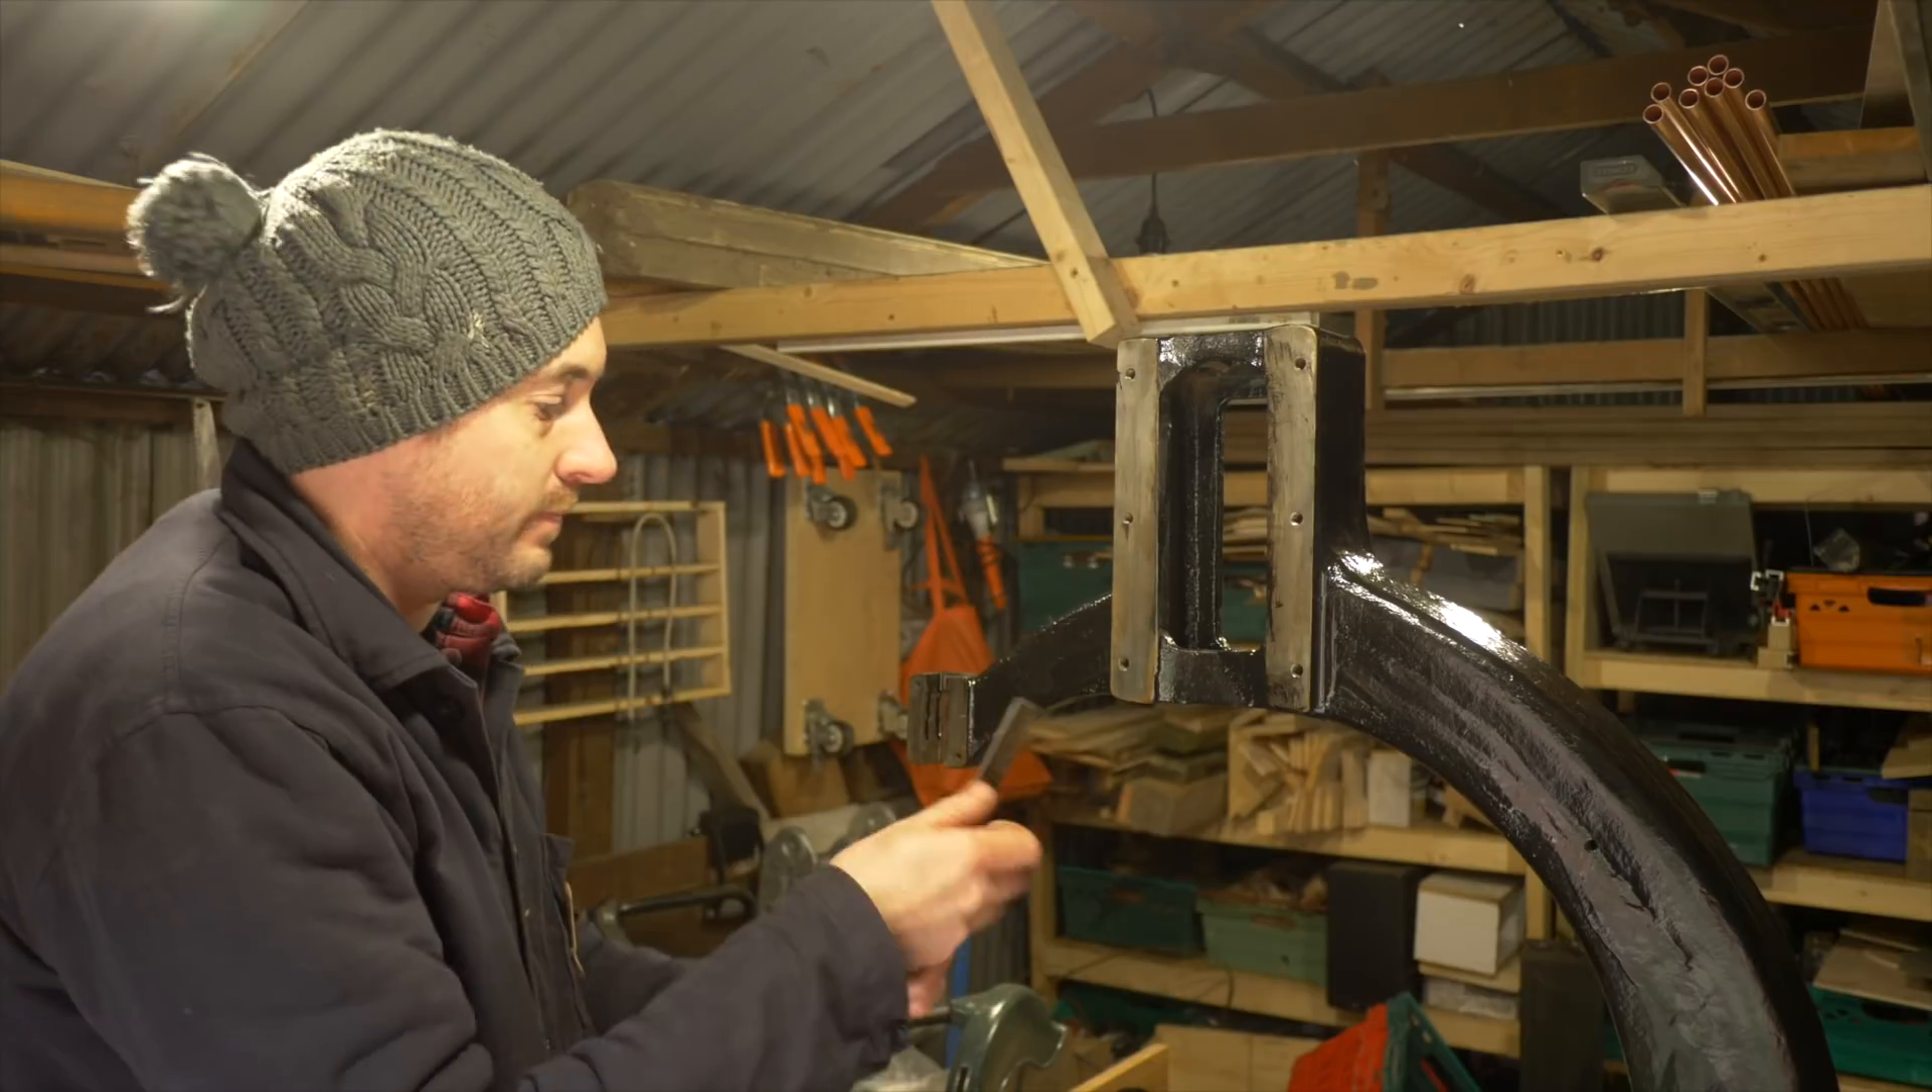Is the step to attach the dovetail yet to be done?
Yes.